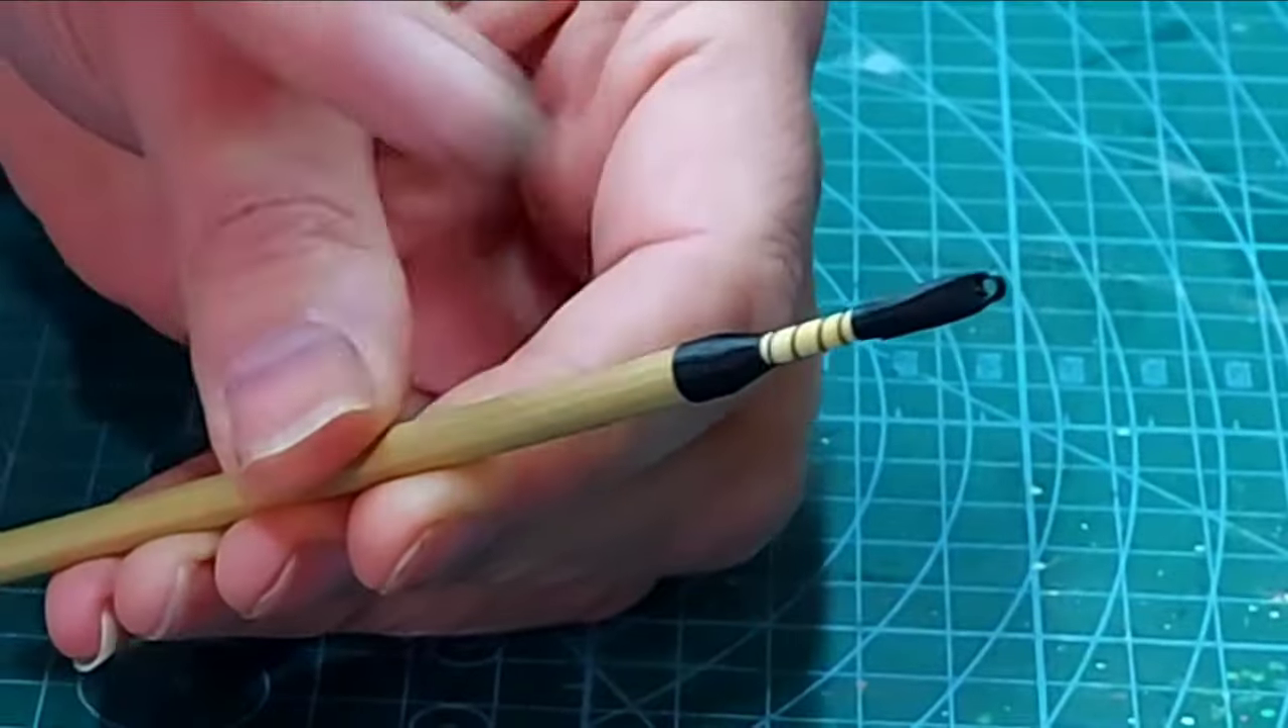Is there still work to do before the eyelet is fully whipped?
No.